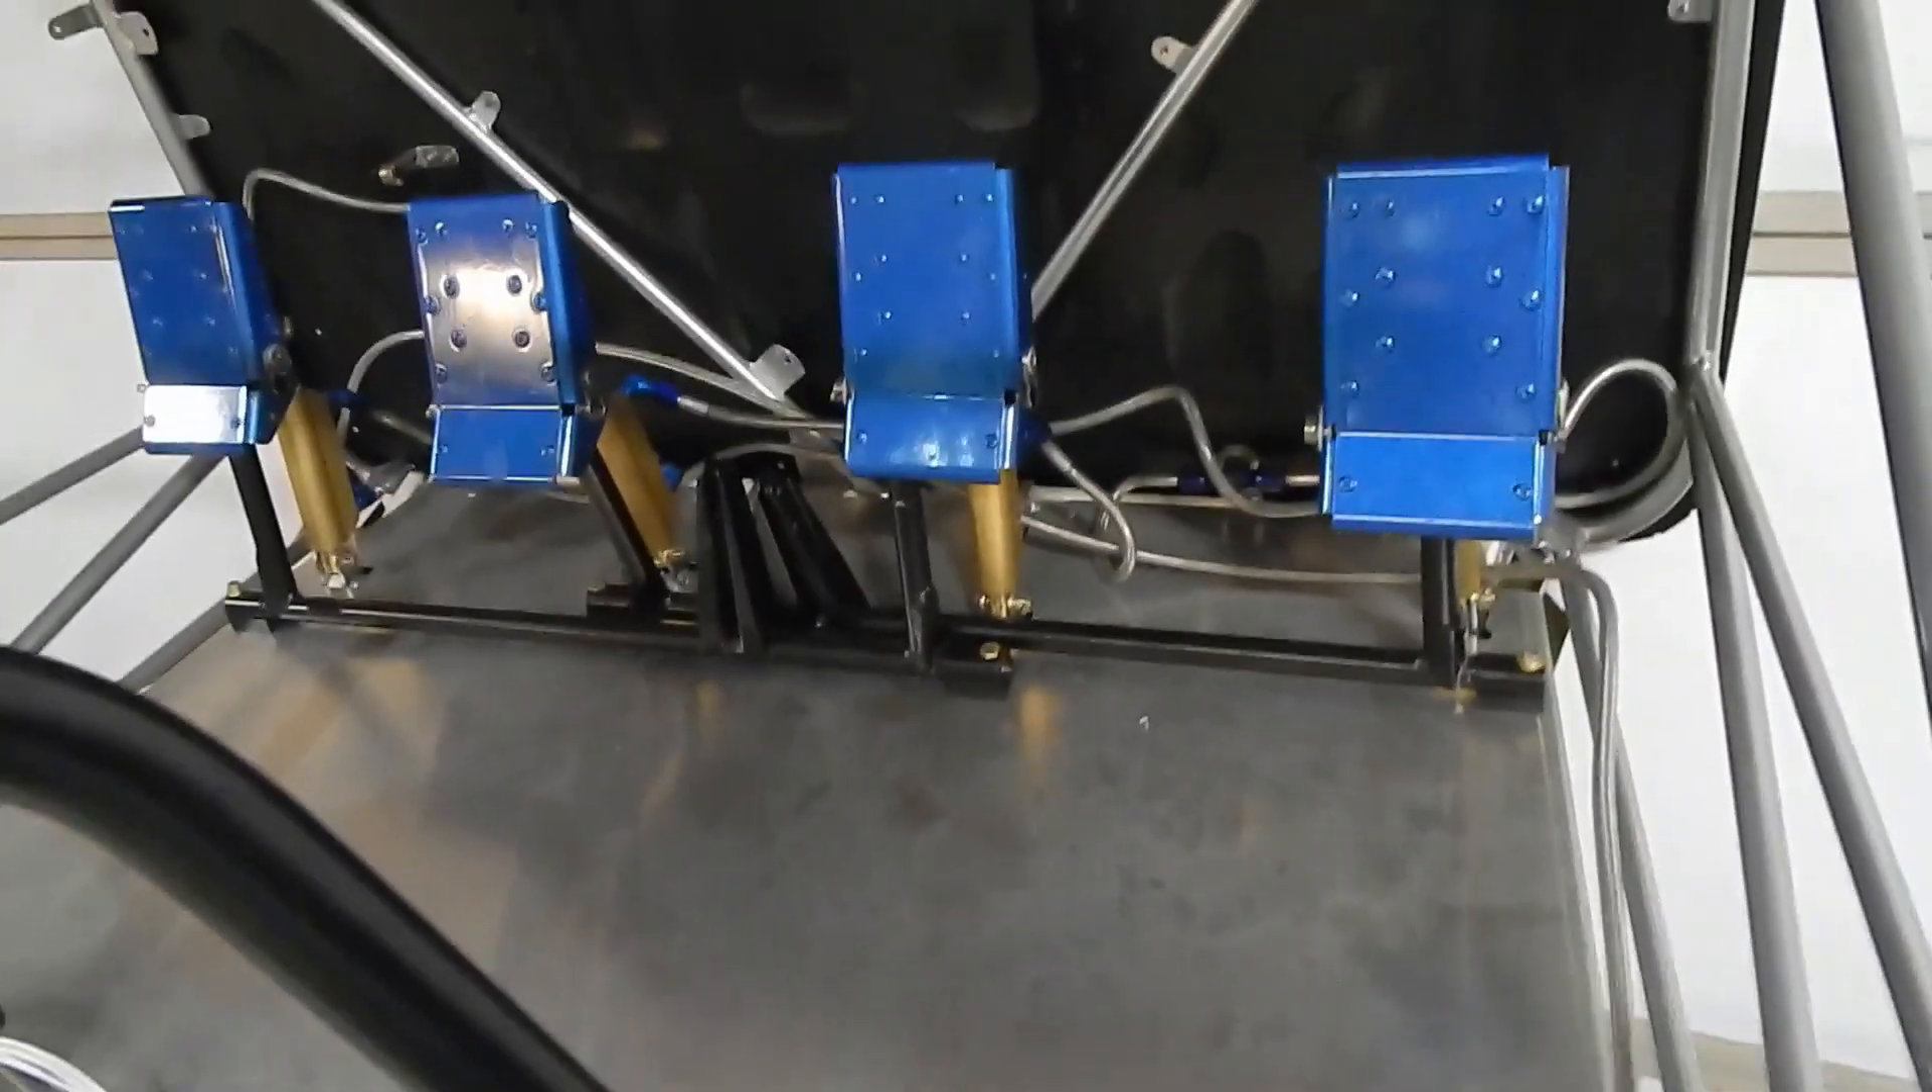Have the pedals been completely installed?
Yes.